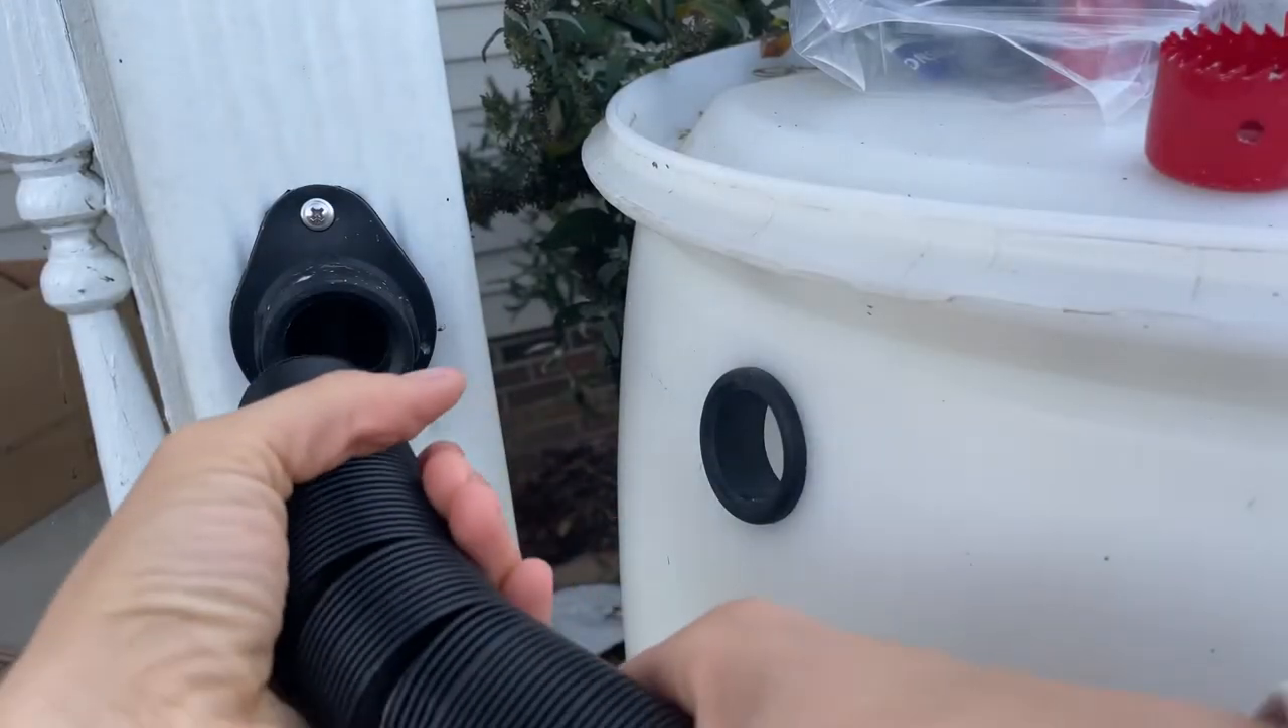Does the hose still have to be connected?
Yes.